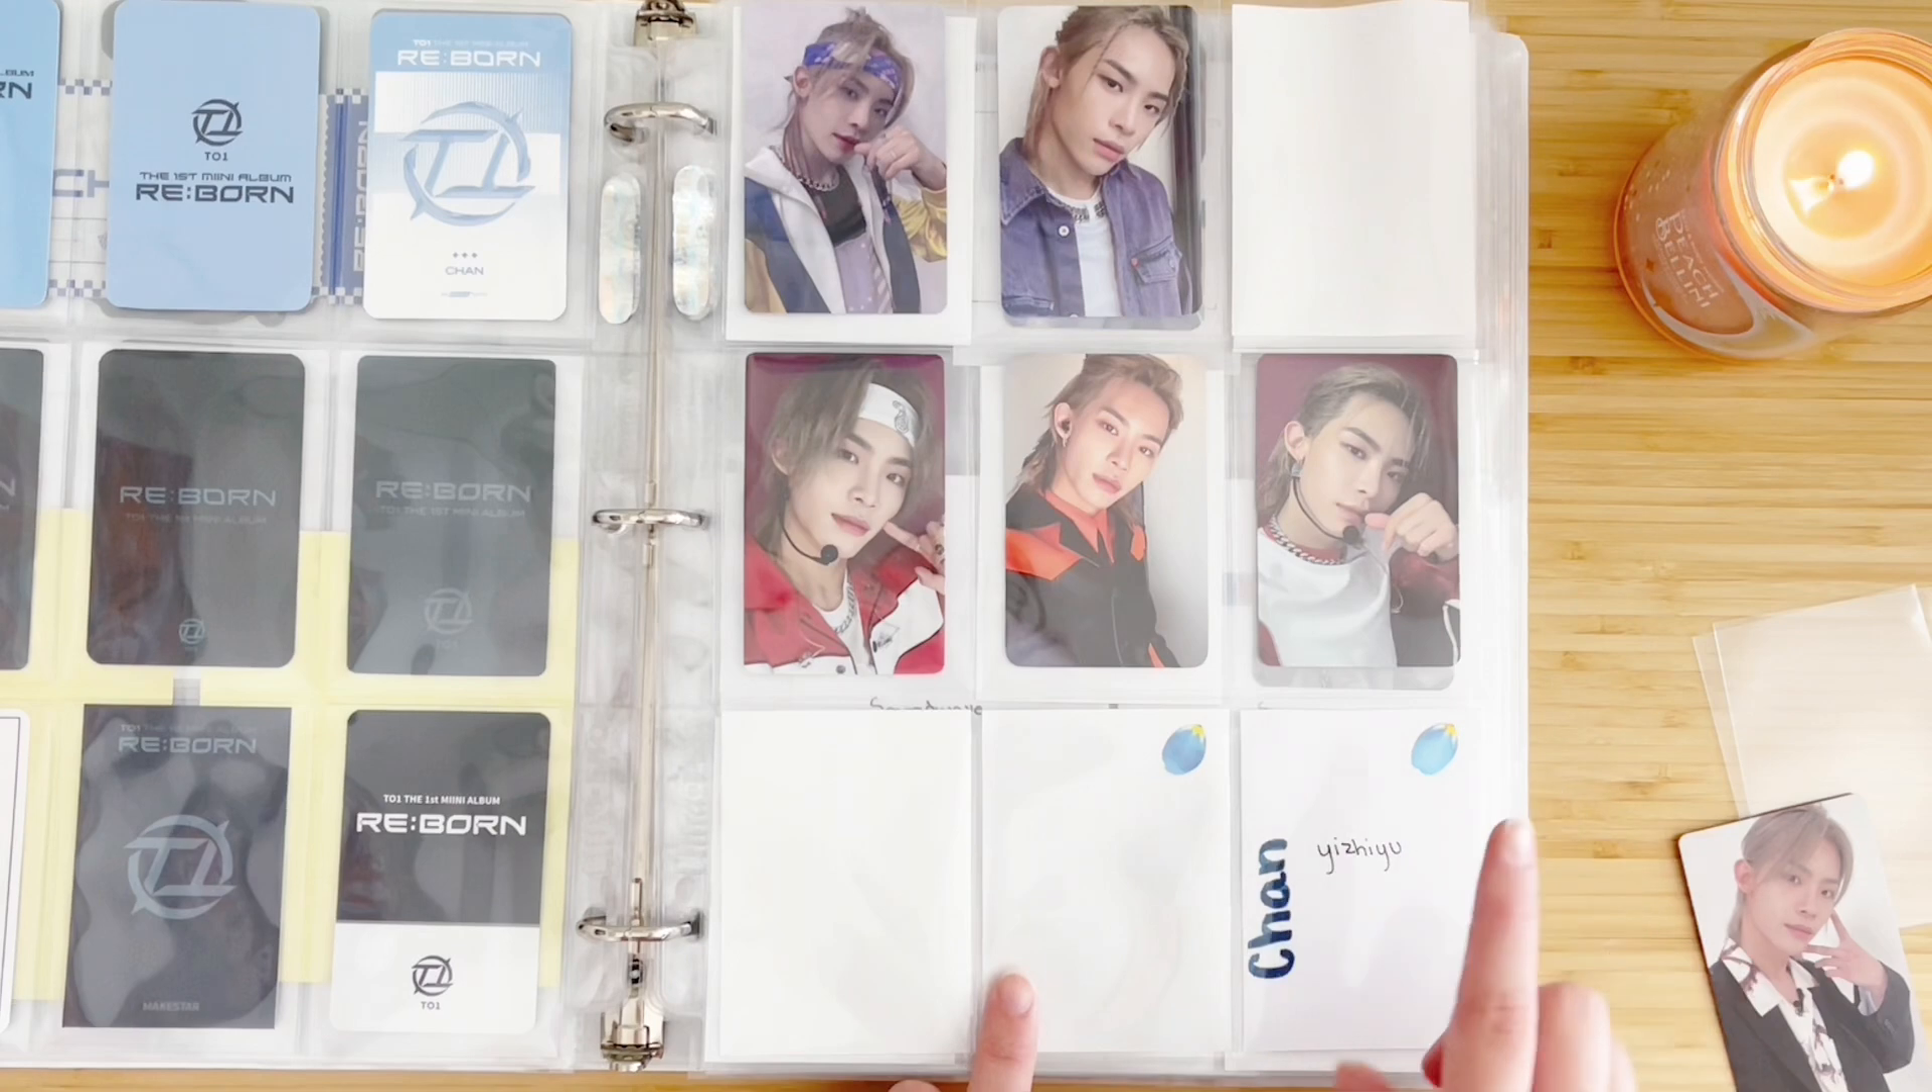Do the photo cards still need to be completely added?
Yes.